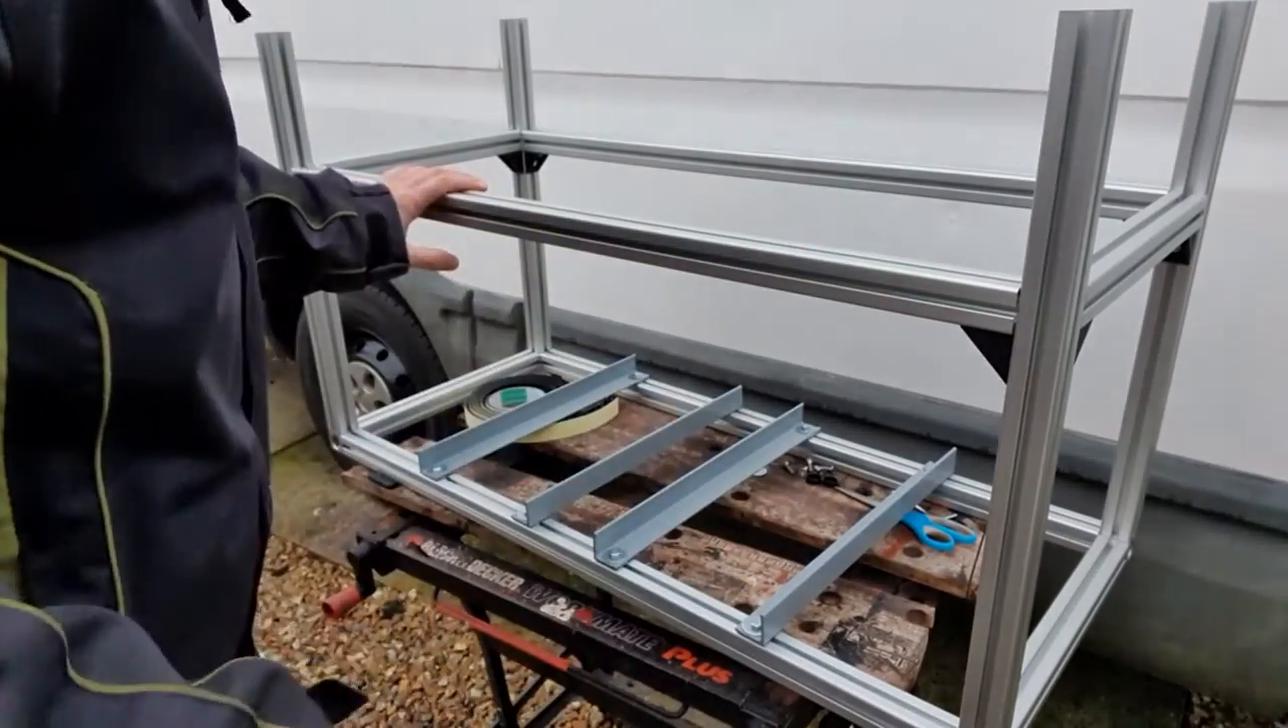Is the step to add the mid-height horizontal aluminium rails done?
Yes.